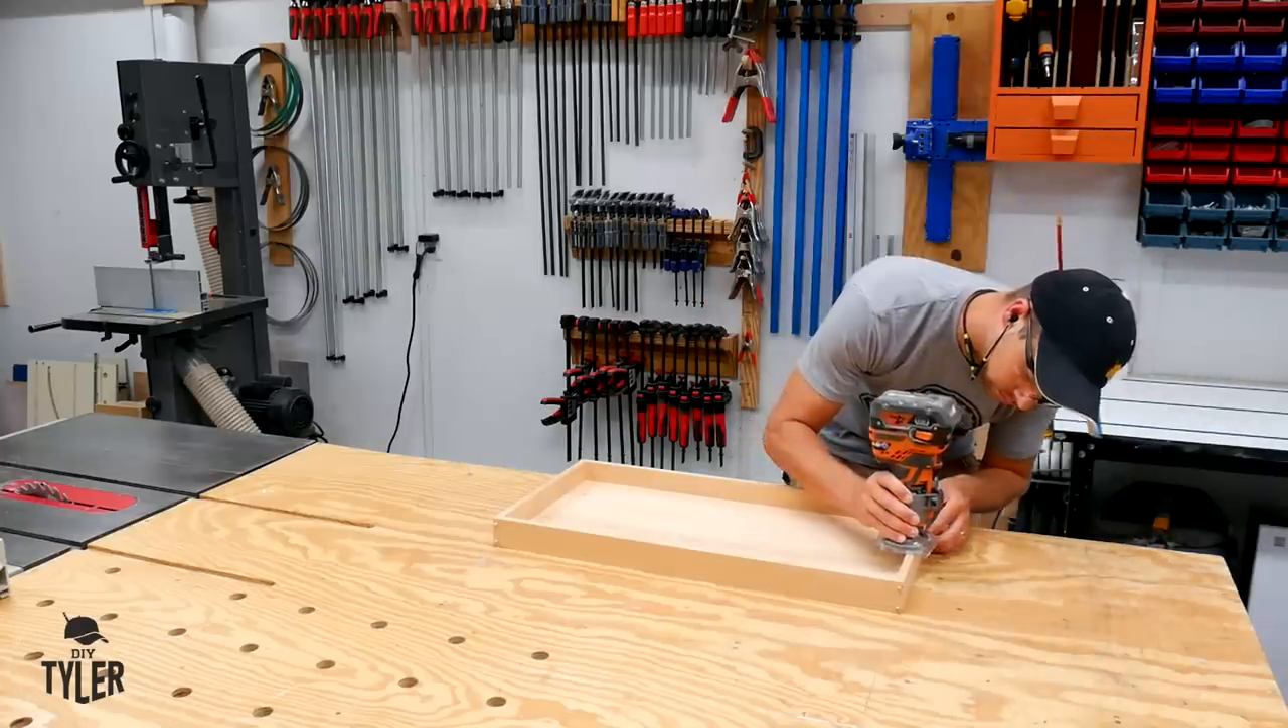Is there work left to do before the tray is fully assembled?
No.